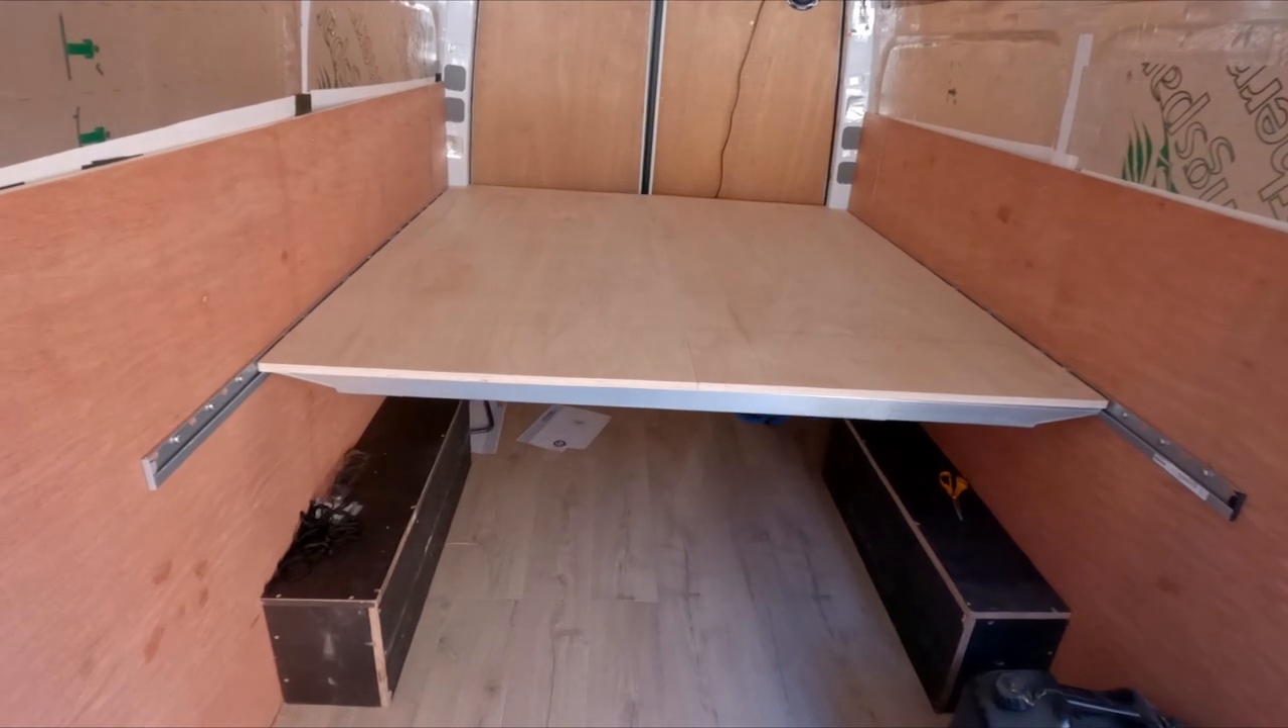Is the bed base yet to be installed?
No.